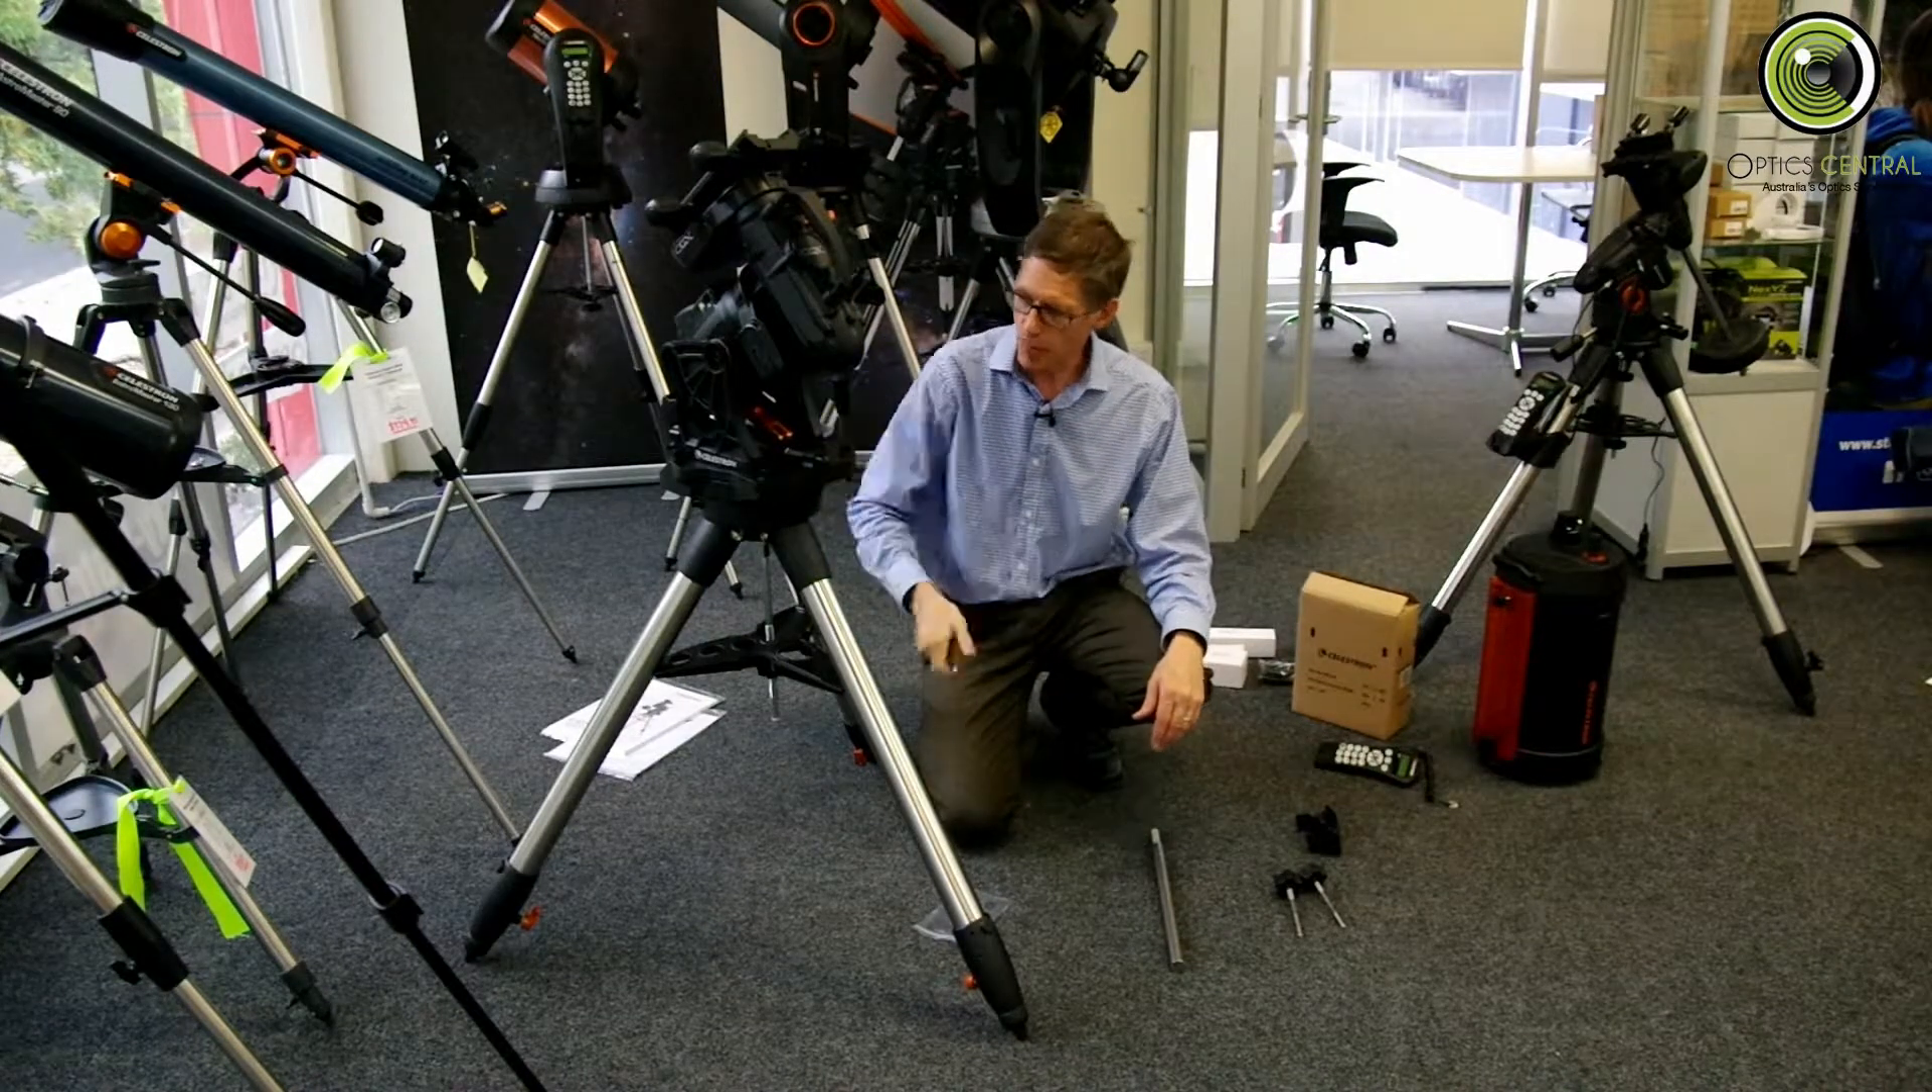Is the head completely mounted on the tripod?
Yes.